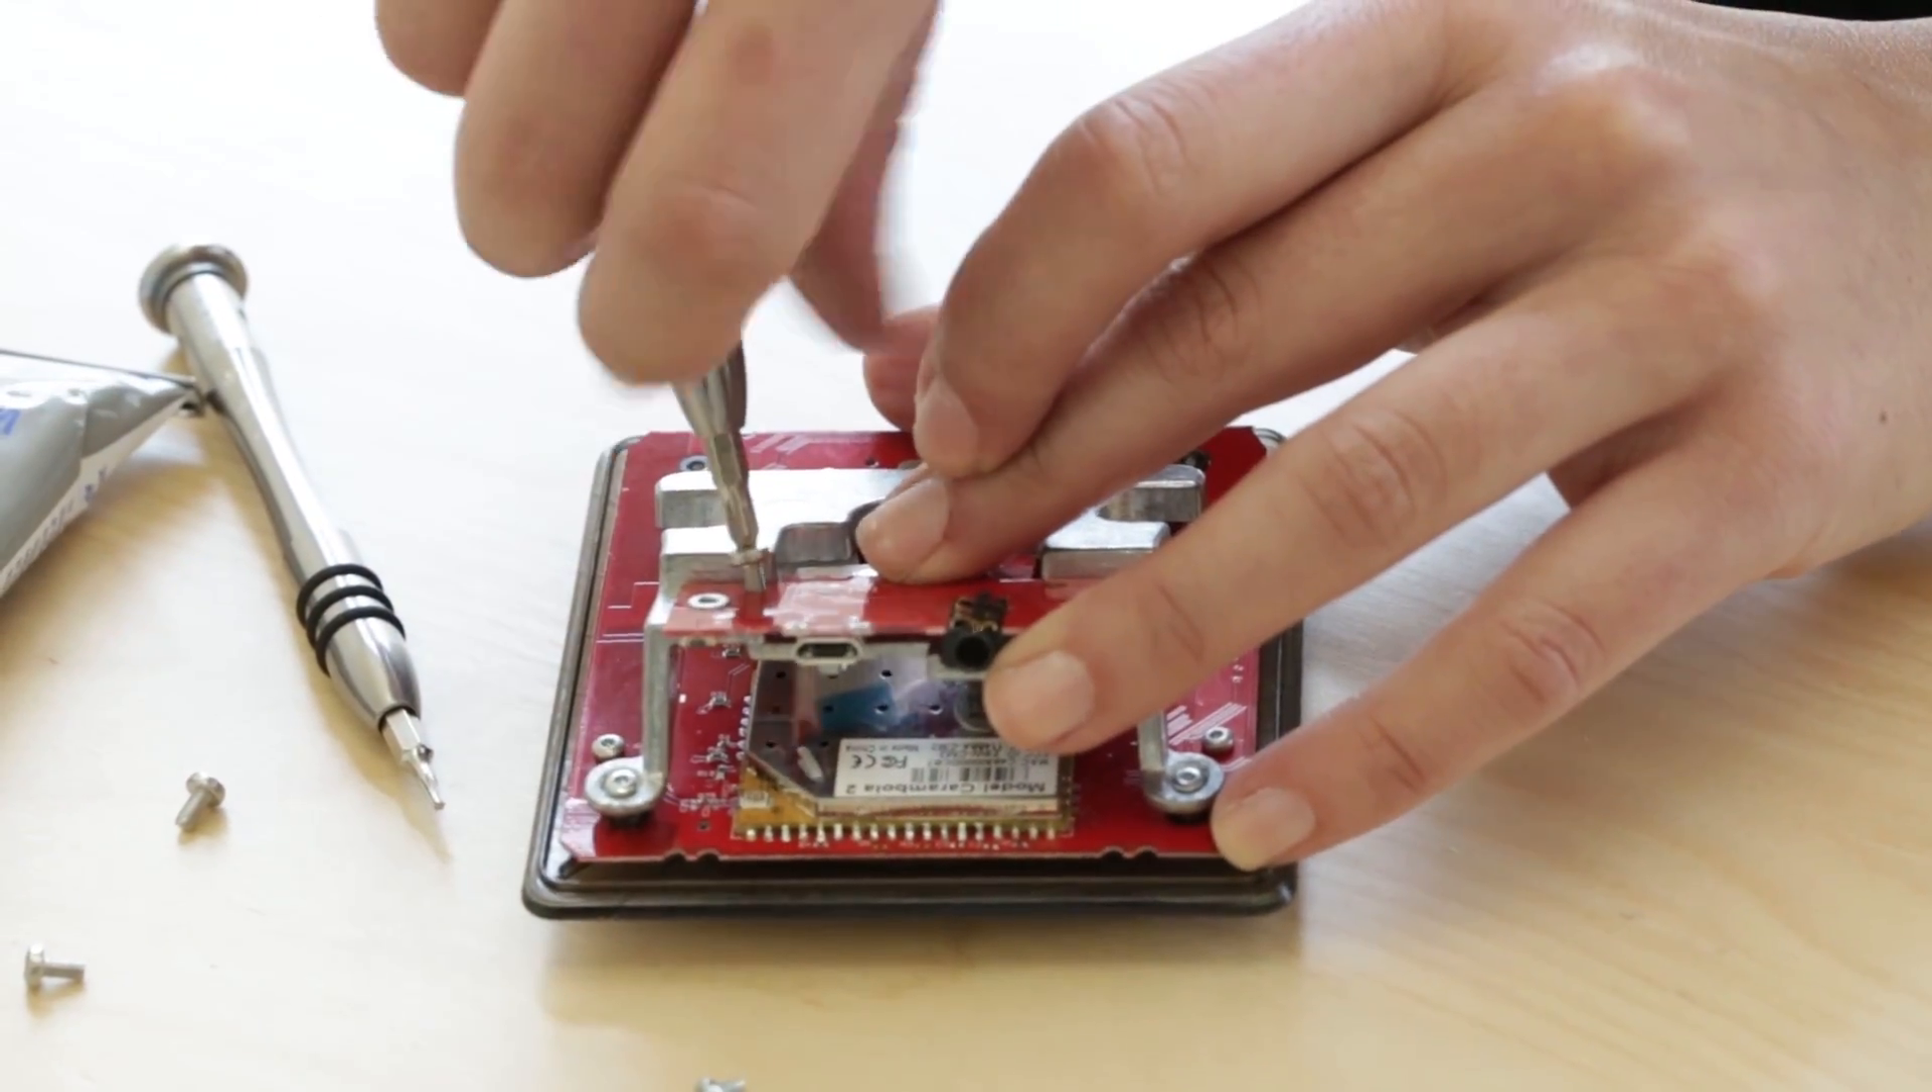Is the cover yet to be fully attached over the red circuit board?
Yes.